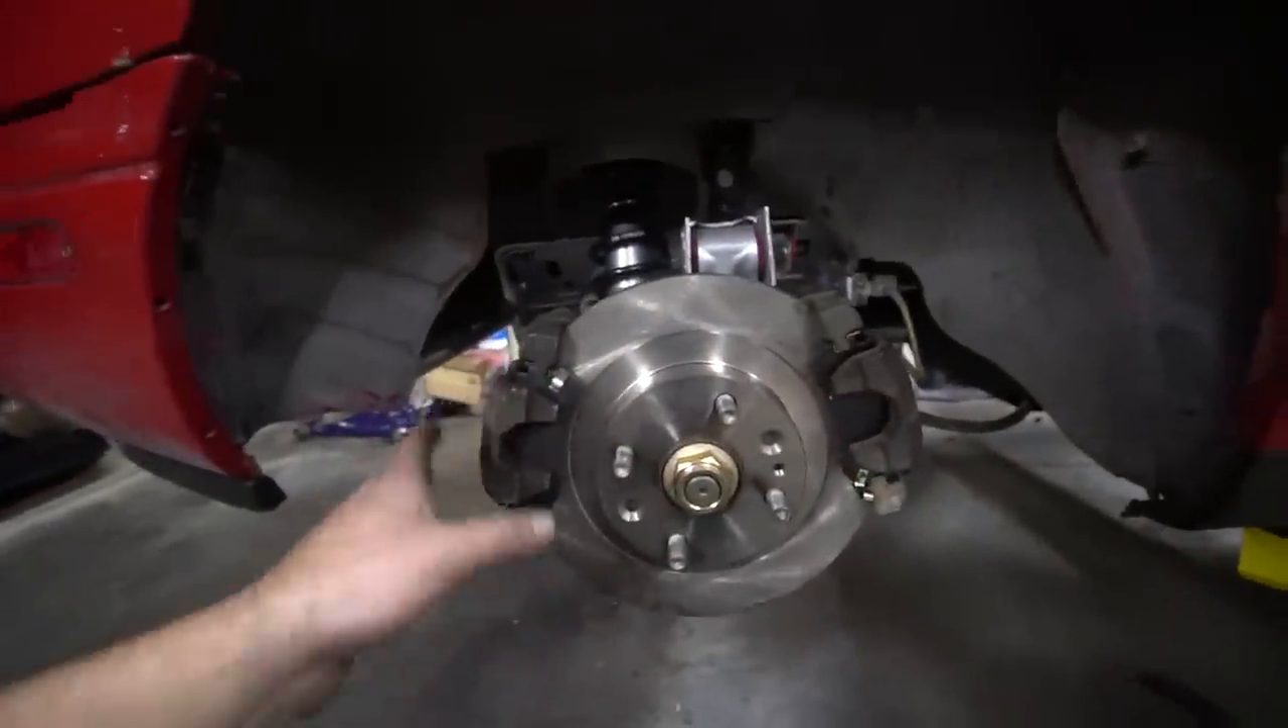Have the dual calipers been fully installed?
Yes.